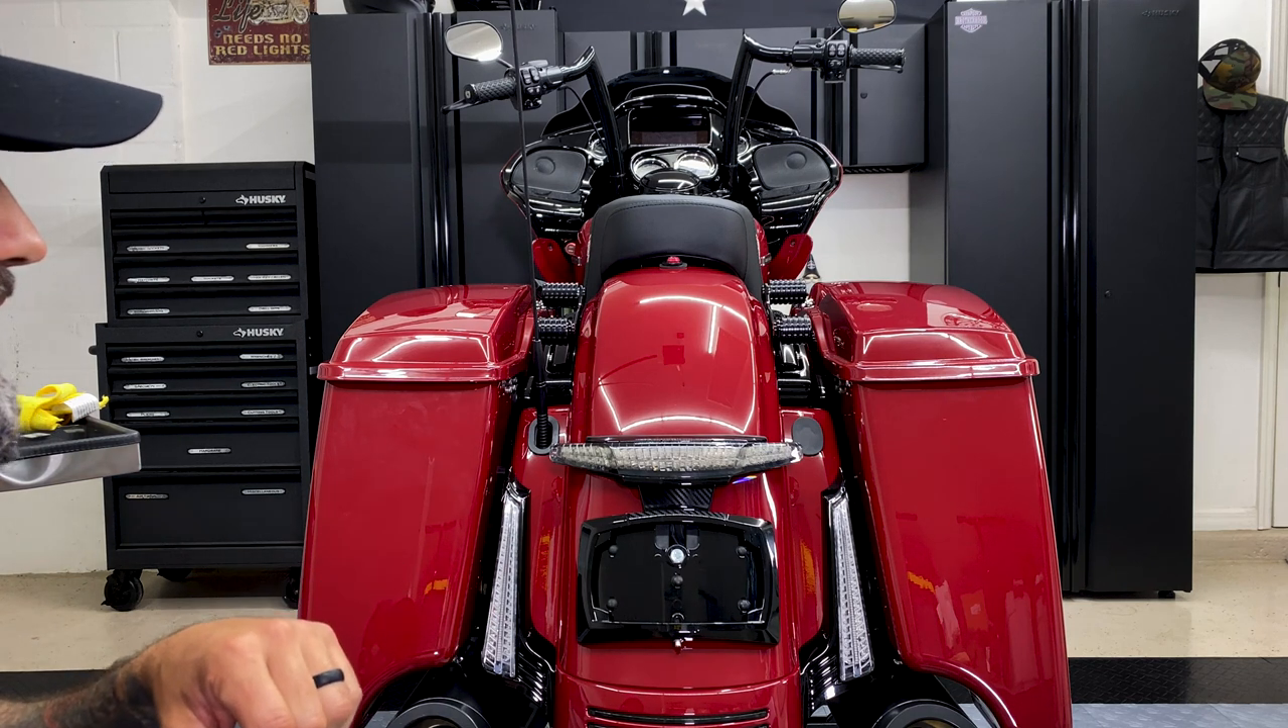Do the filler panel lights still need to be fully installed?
No.